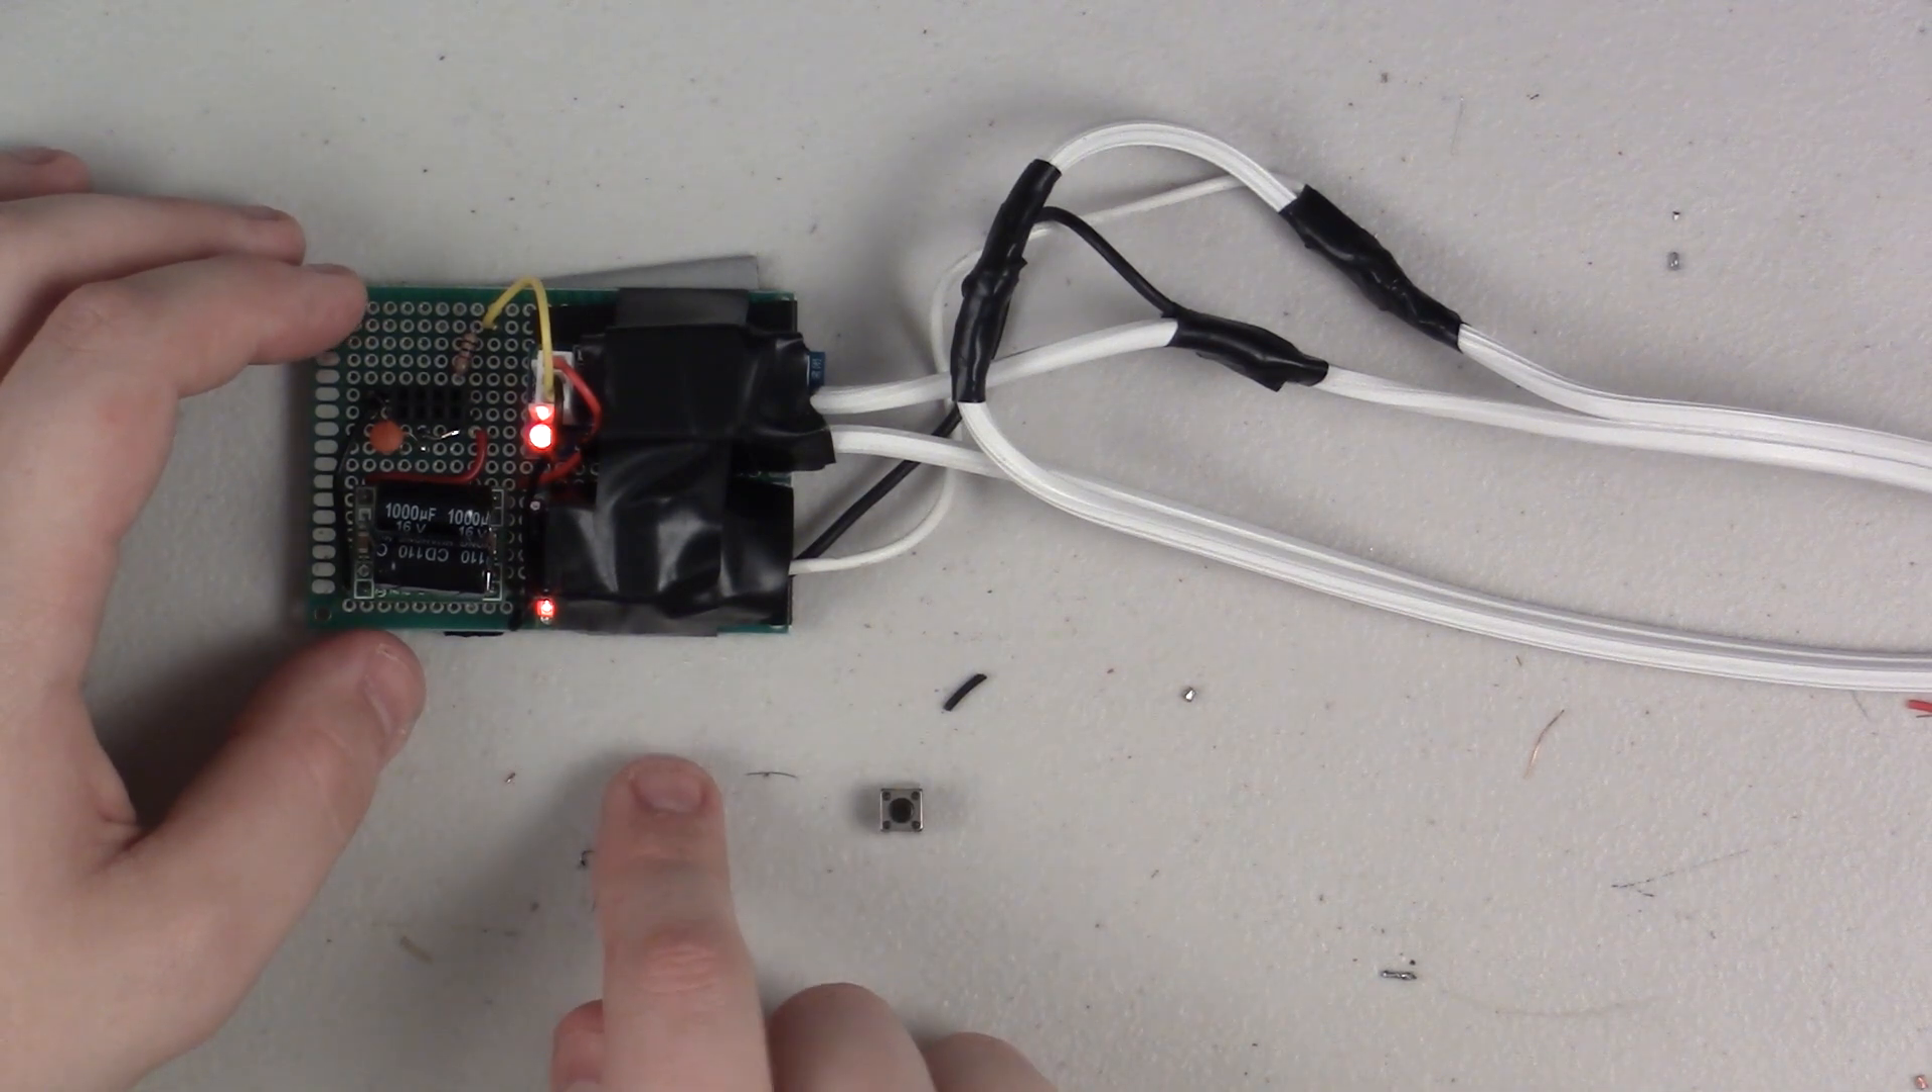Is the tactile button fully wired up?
No.